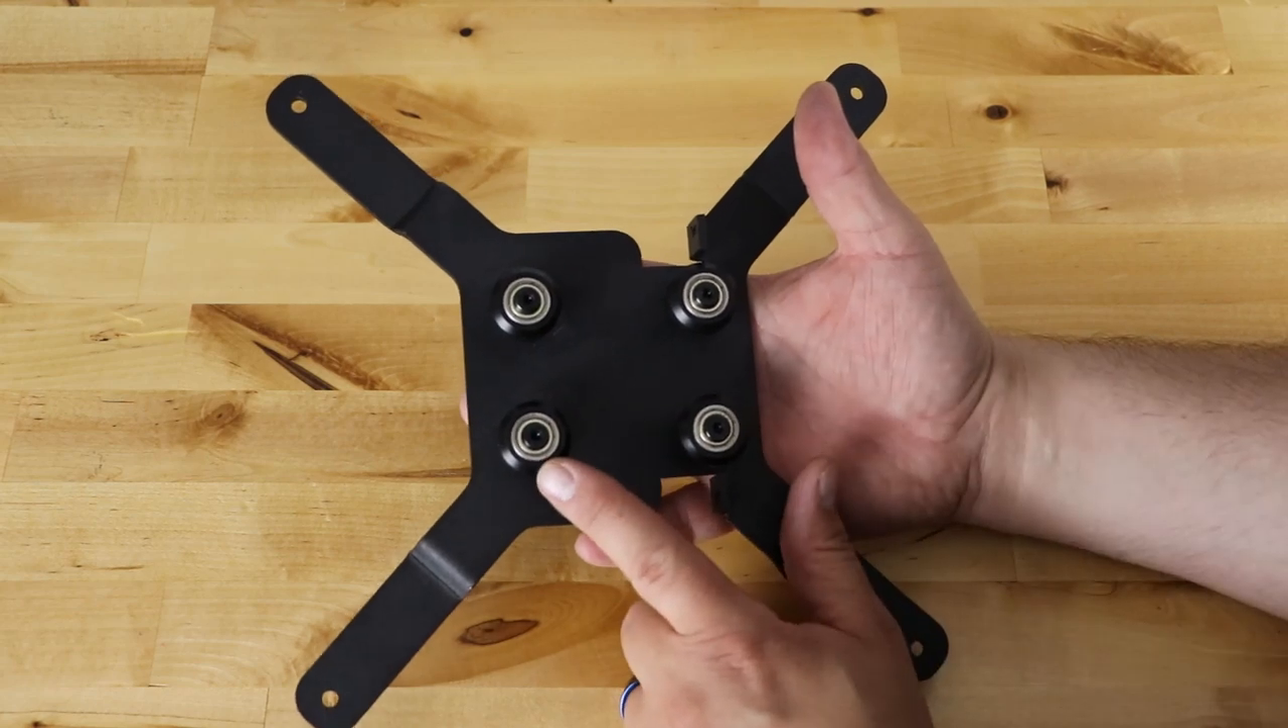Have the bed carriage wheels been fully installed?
Yes.